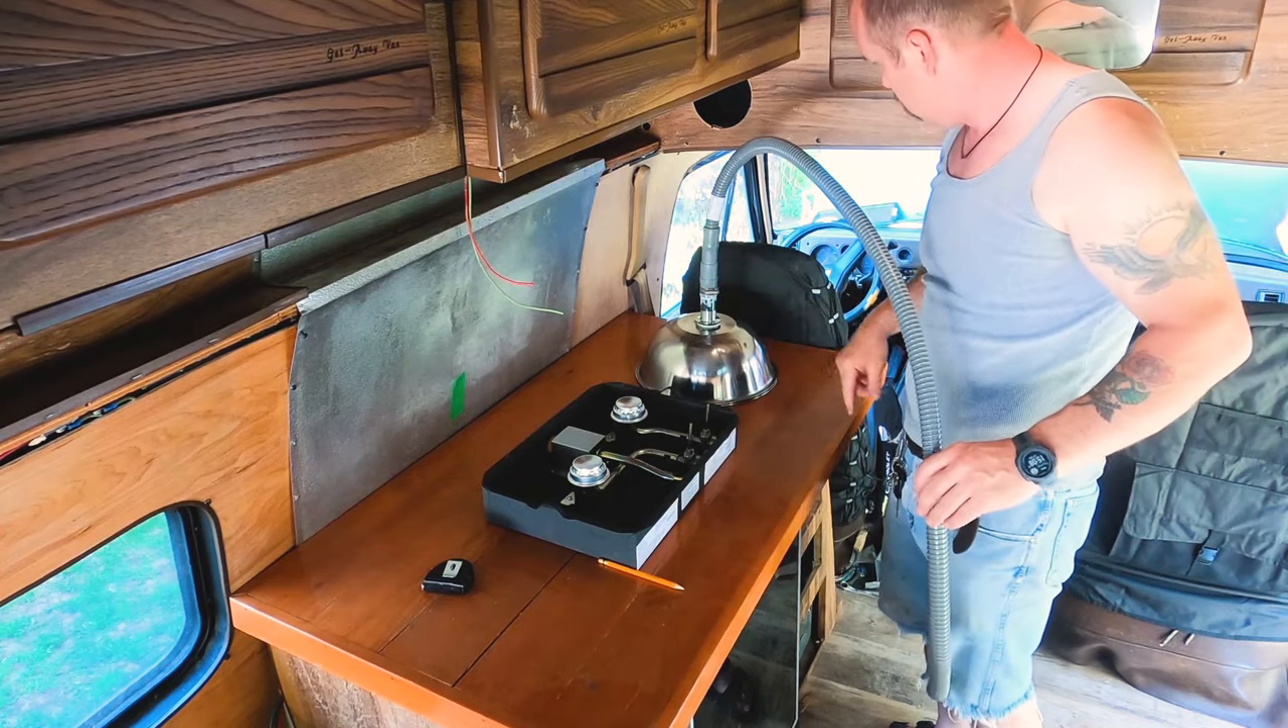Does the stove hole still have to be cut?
Yes.